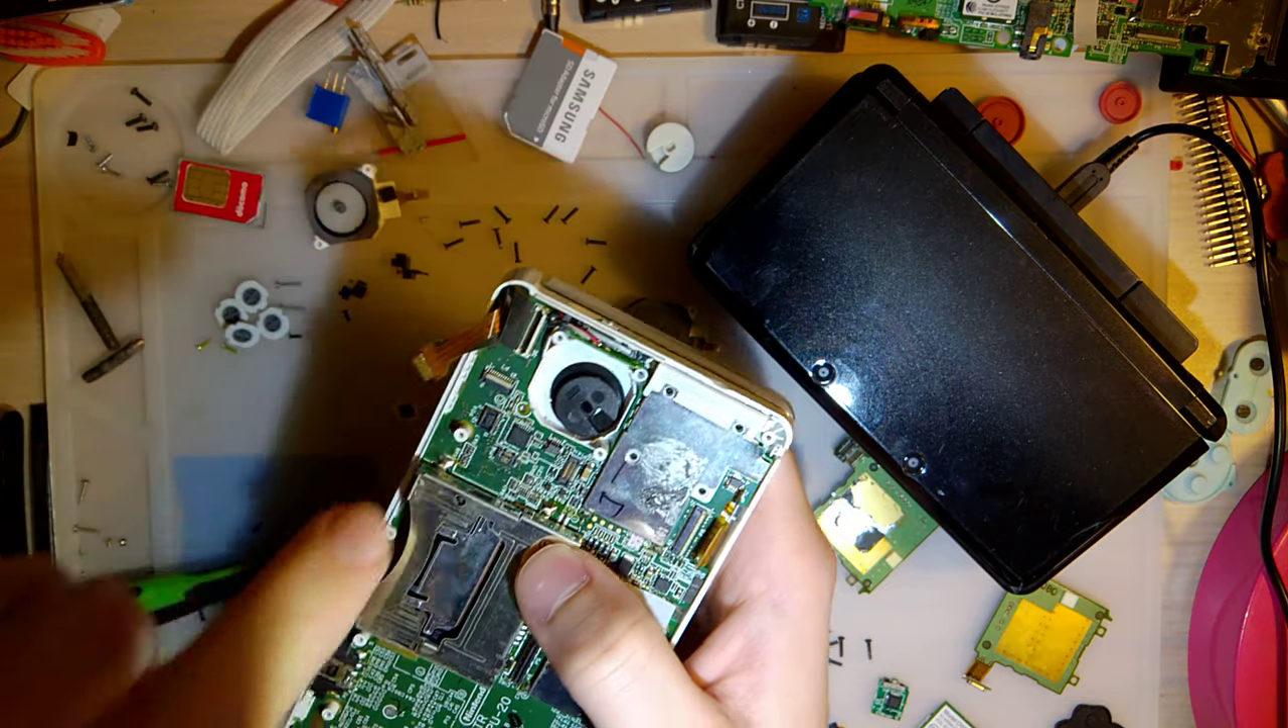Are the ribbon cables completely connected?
No.